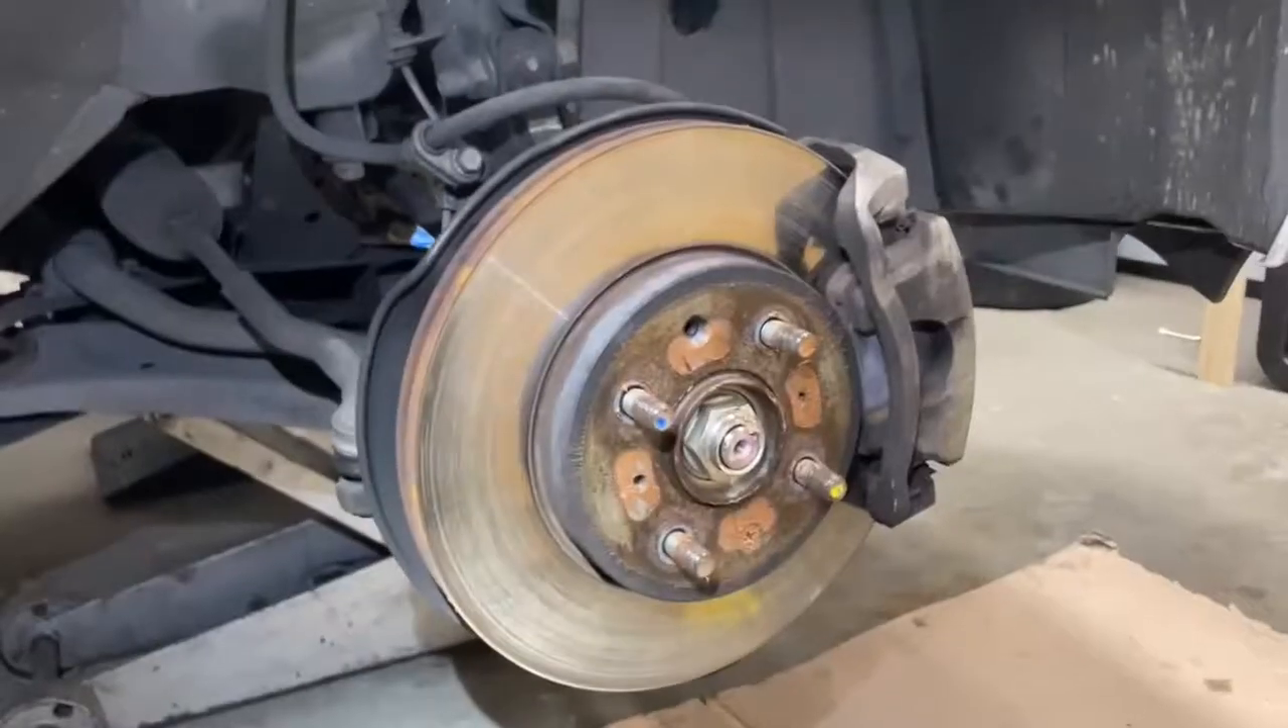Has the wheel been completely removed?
Yes.